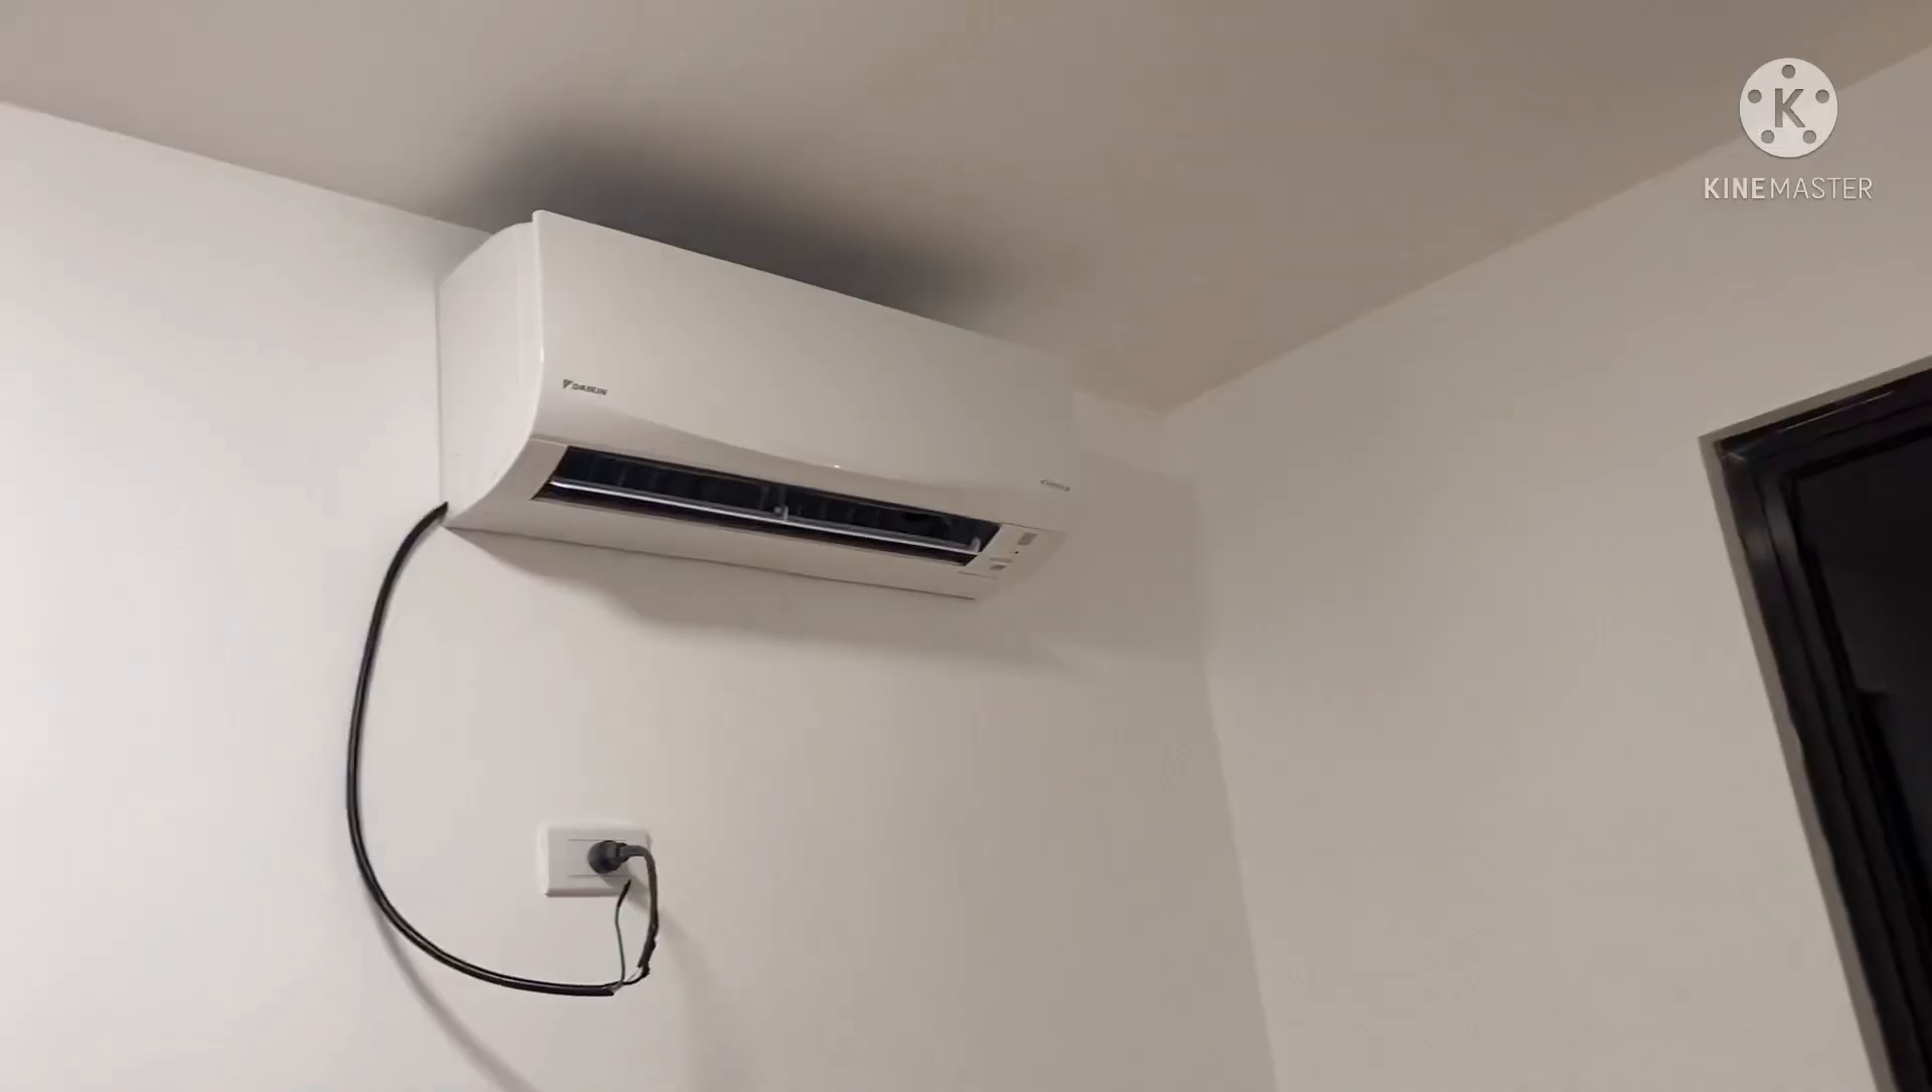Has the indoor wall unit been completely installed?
Yes.